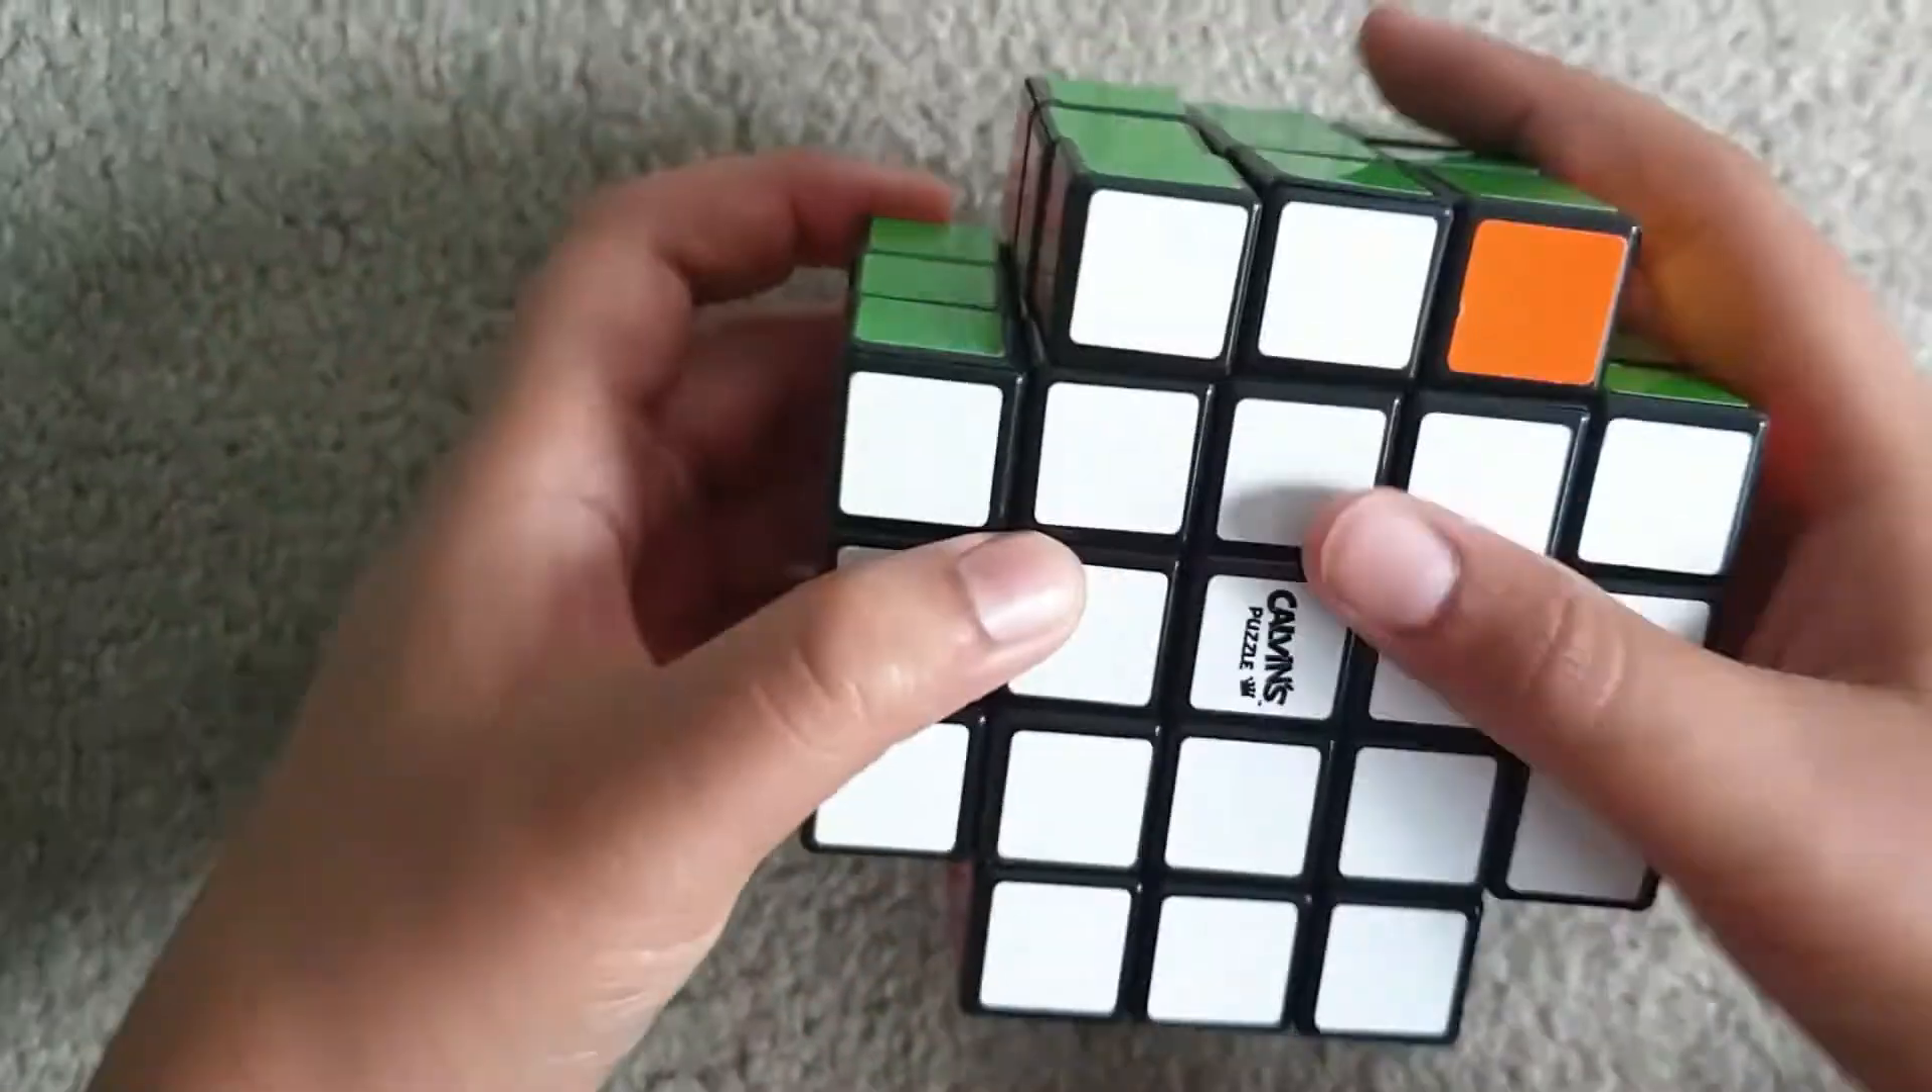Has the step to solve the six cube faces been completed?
No.